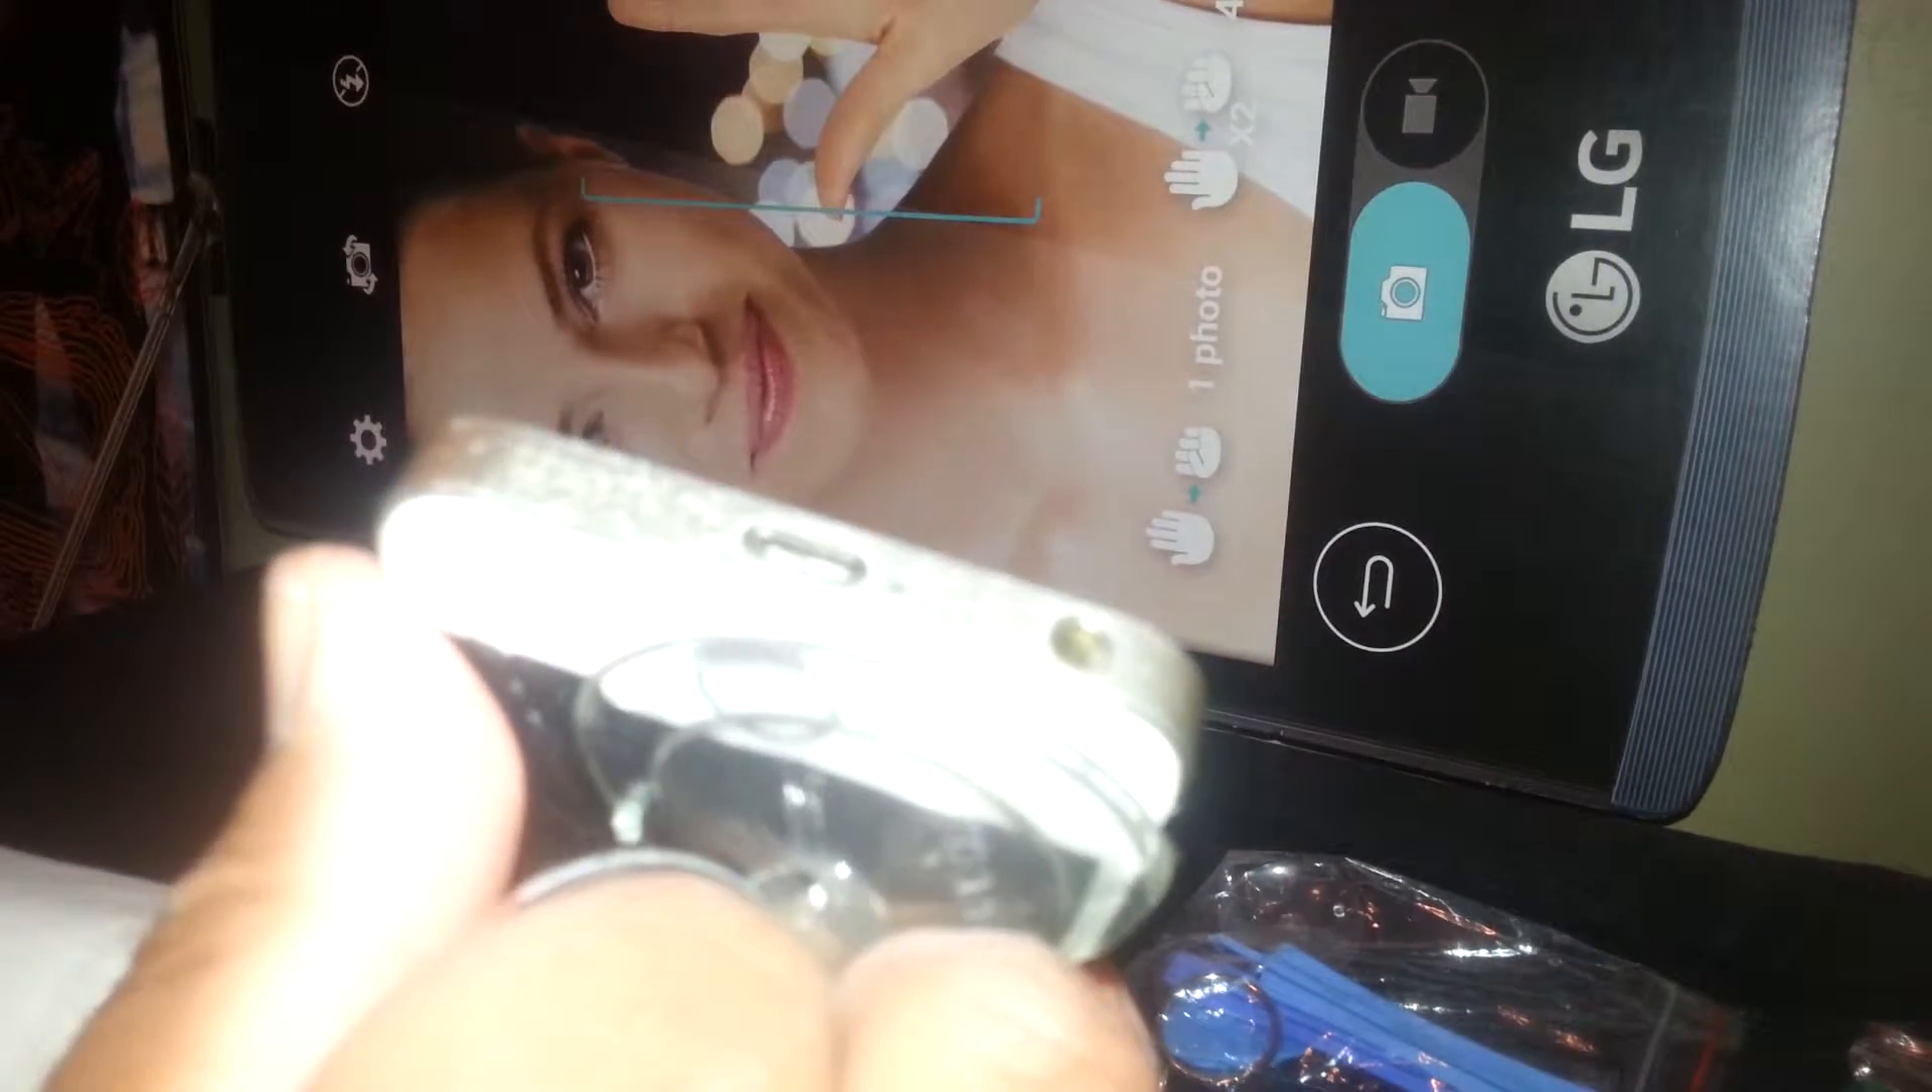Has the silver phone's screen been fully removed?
No.